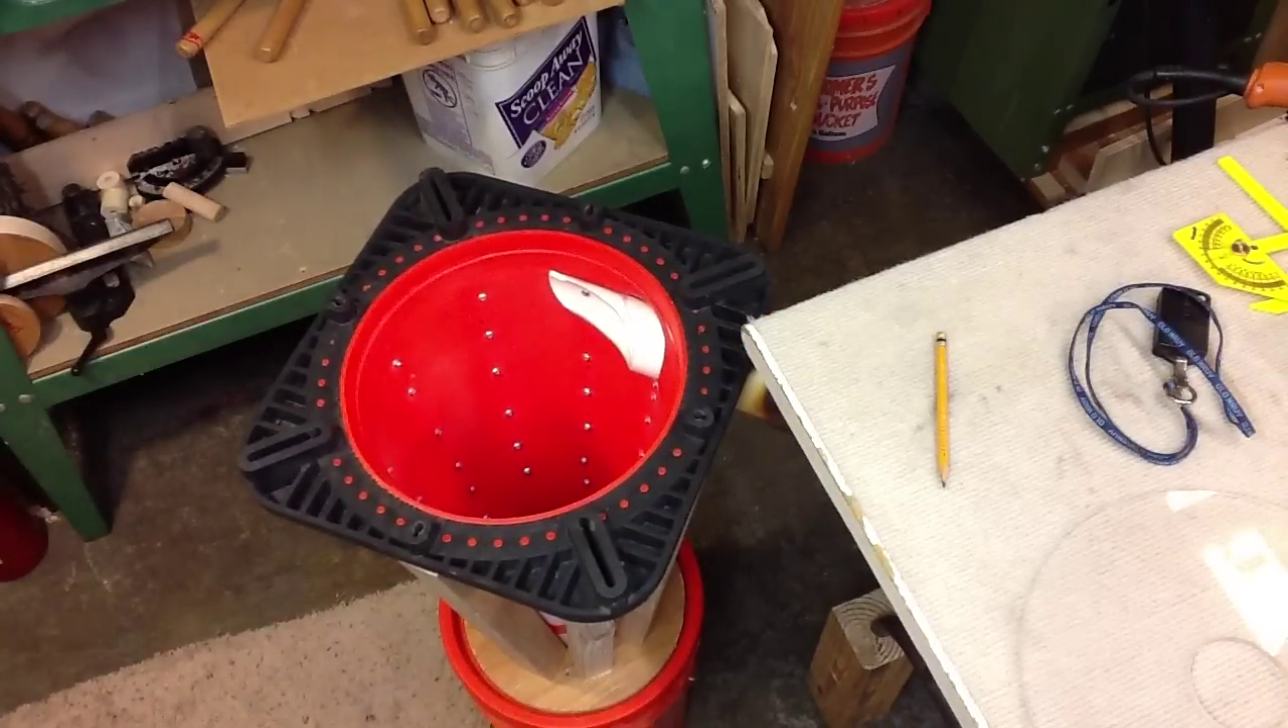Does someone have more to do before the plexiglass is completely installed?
Yes.